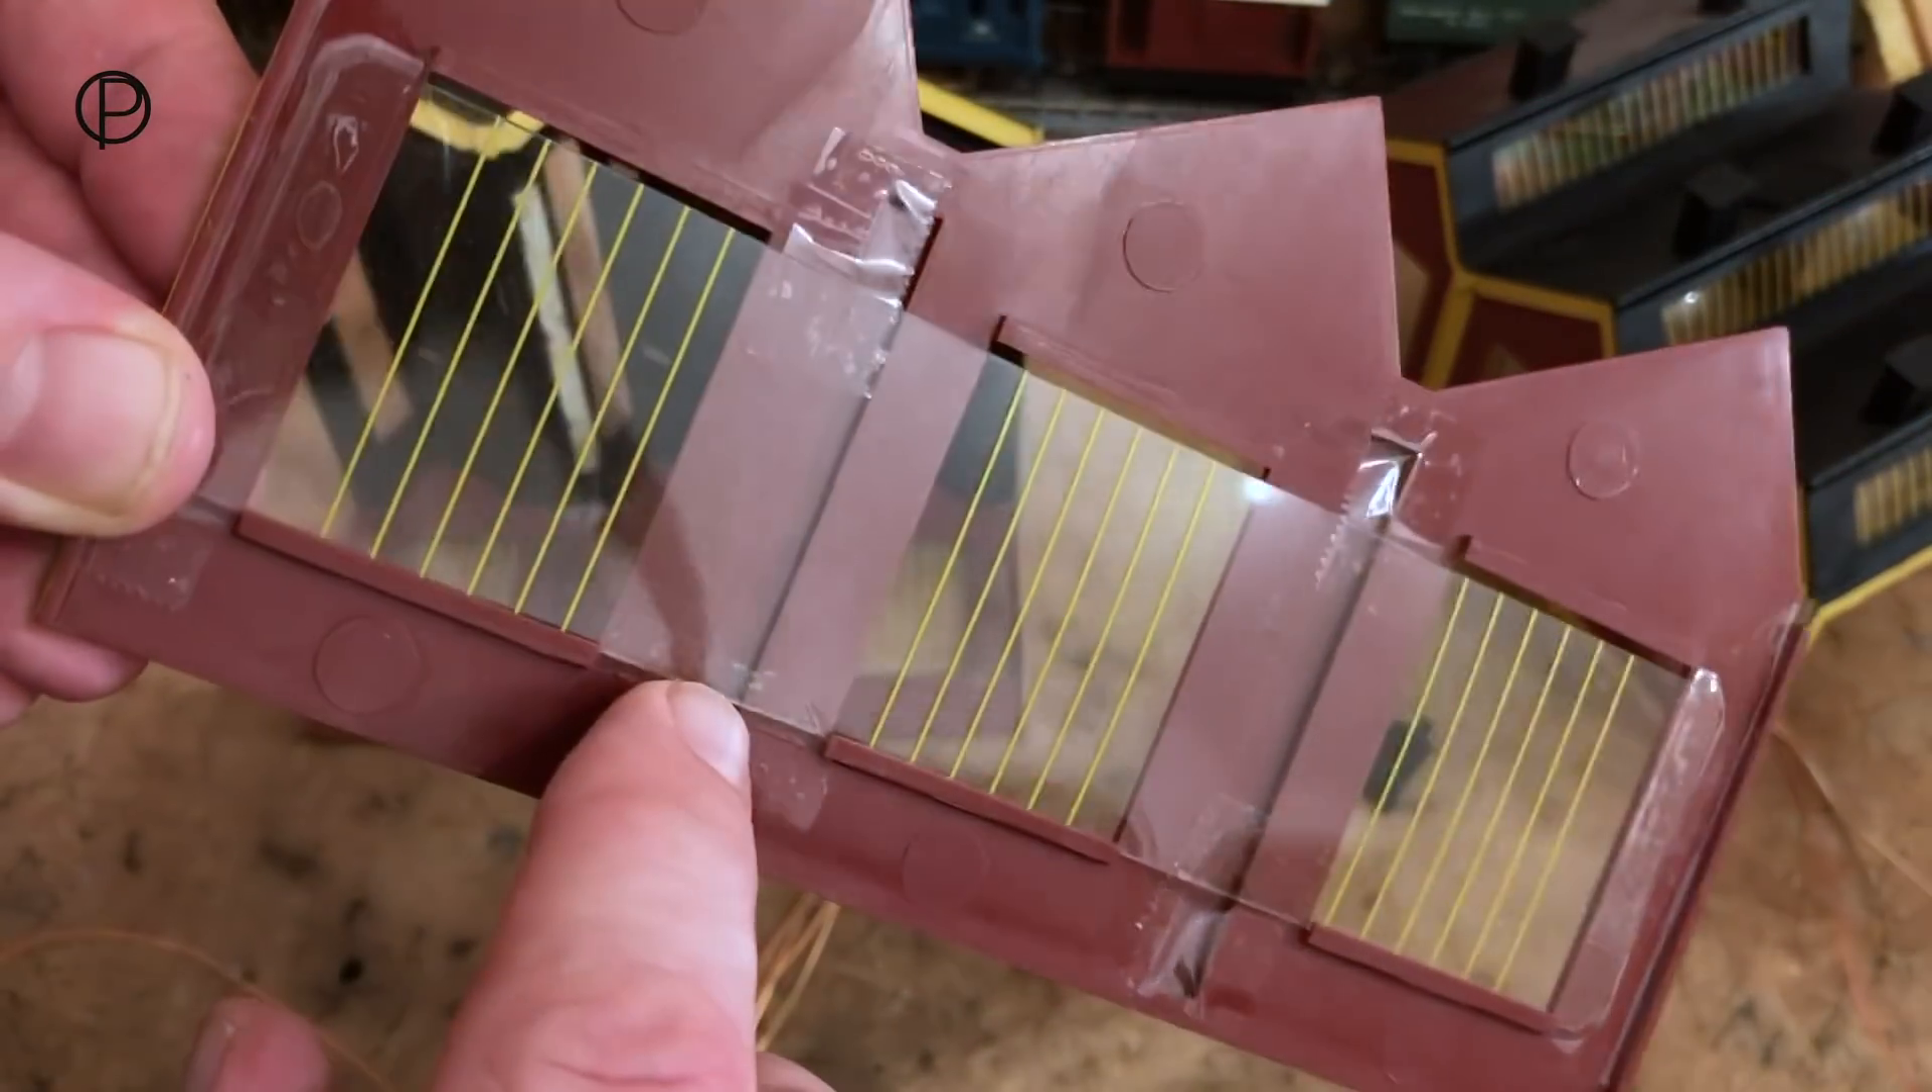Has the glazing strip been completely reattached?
Yes.